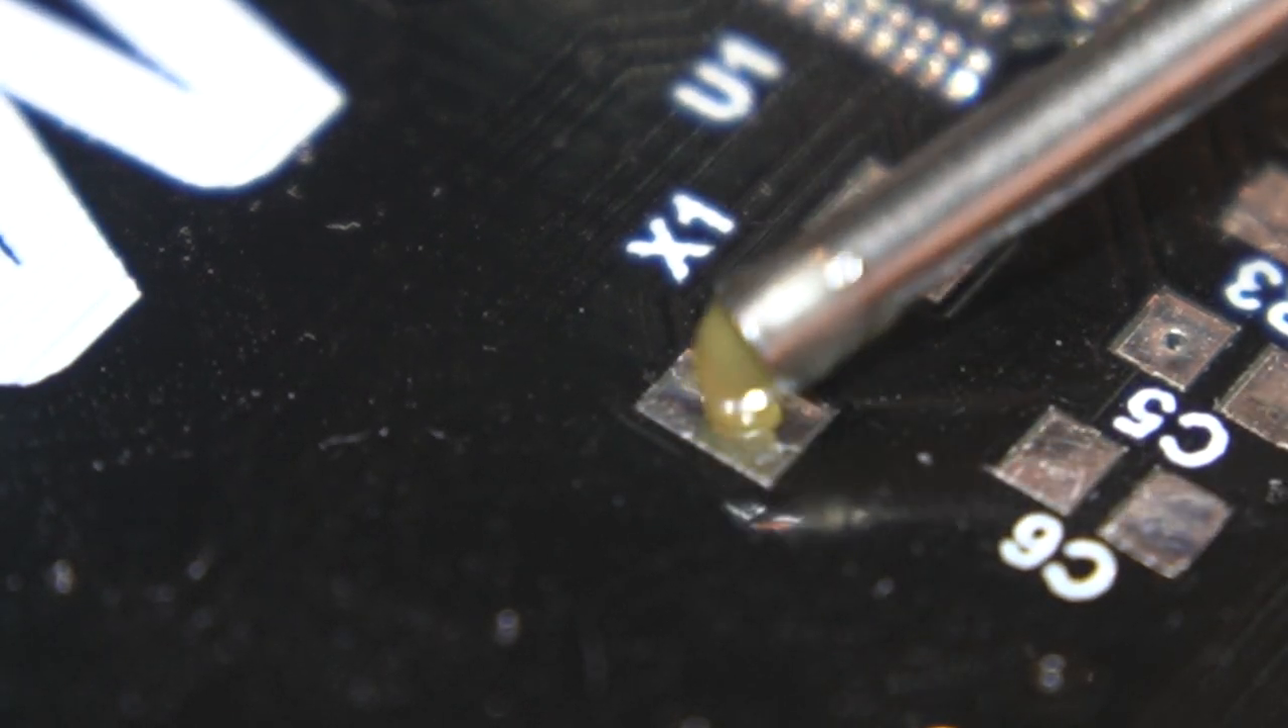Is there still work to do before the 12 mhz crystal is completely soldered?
Yes.